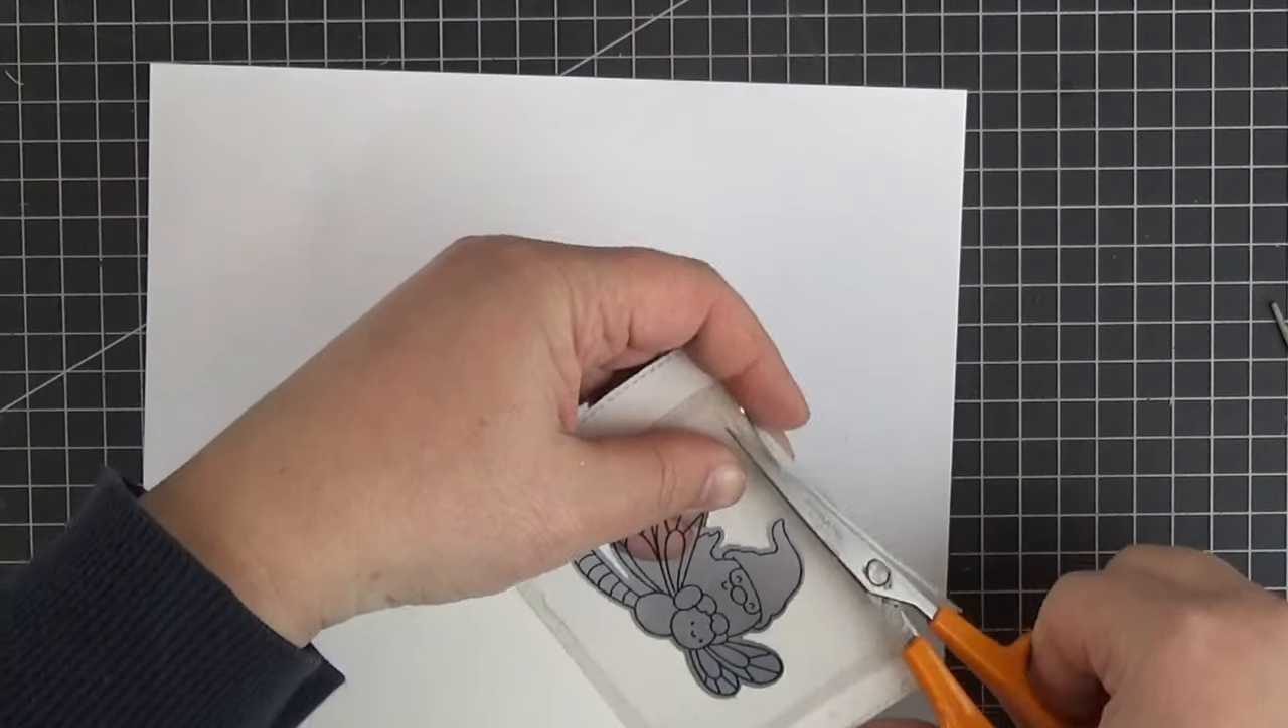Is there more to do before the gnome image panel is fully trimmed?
Yes.